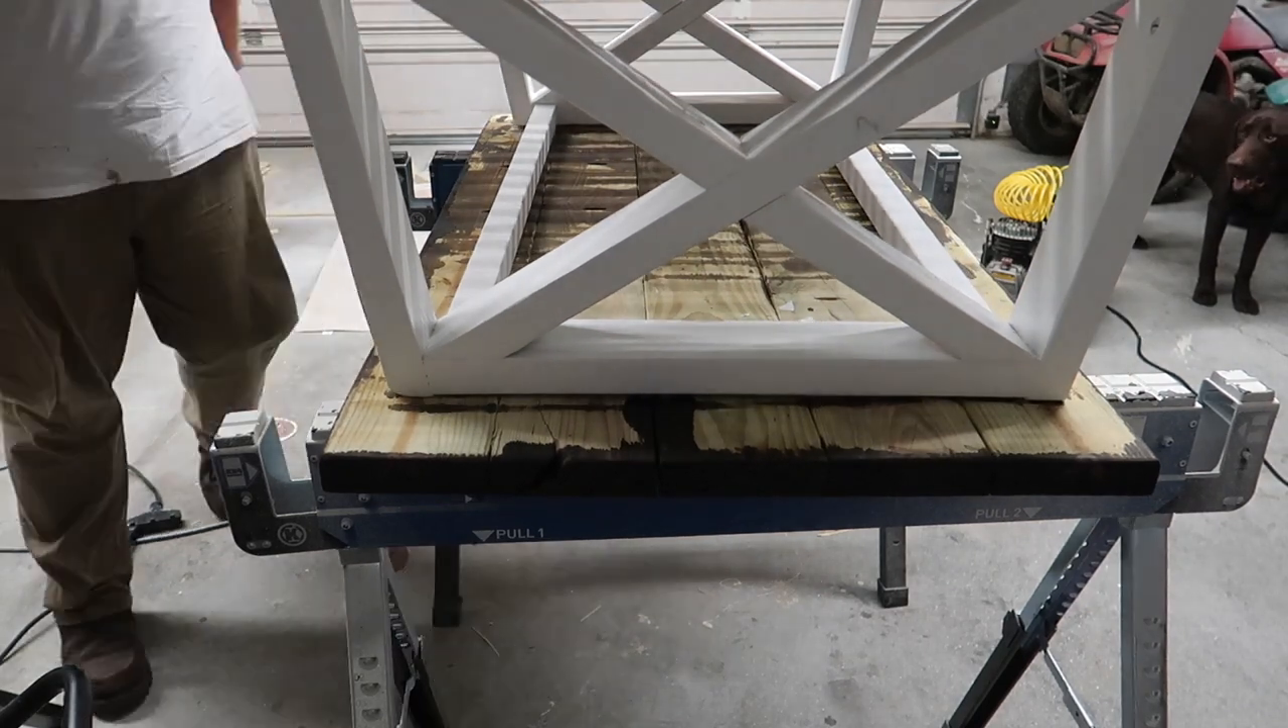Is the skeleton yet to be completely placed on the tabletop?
No.